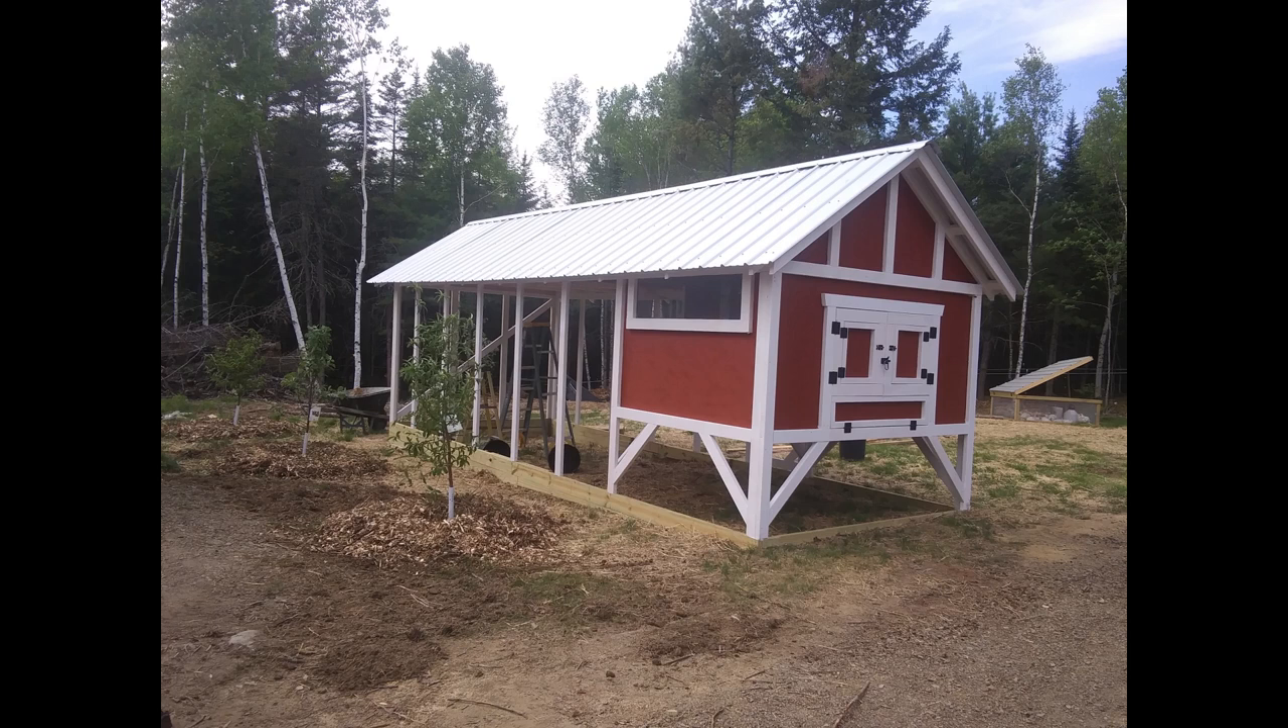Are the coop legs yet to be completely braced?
No.